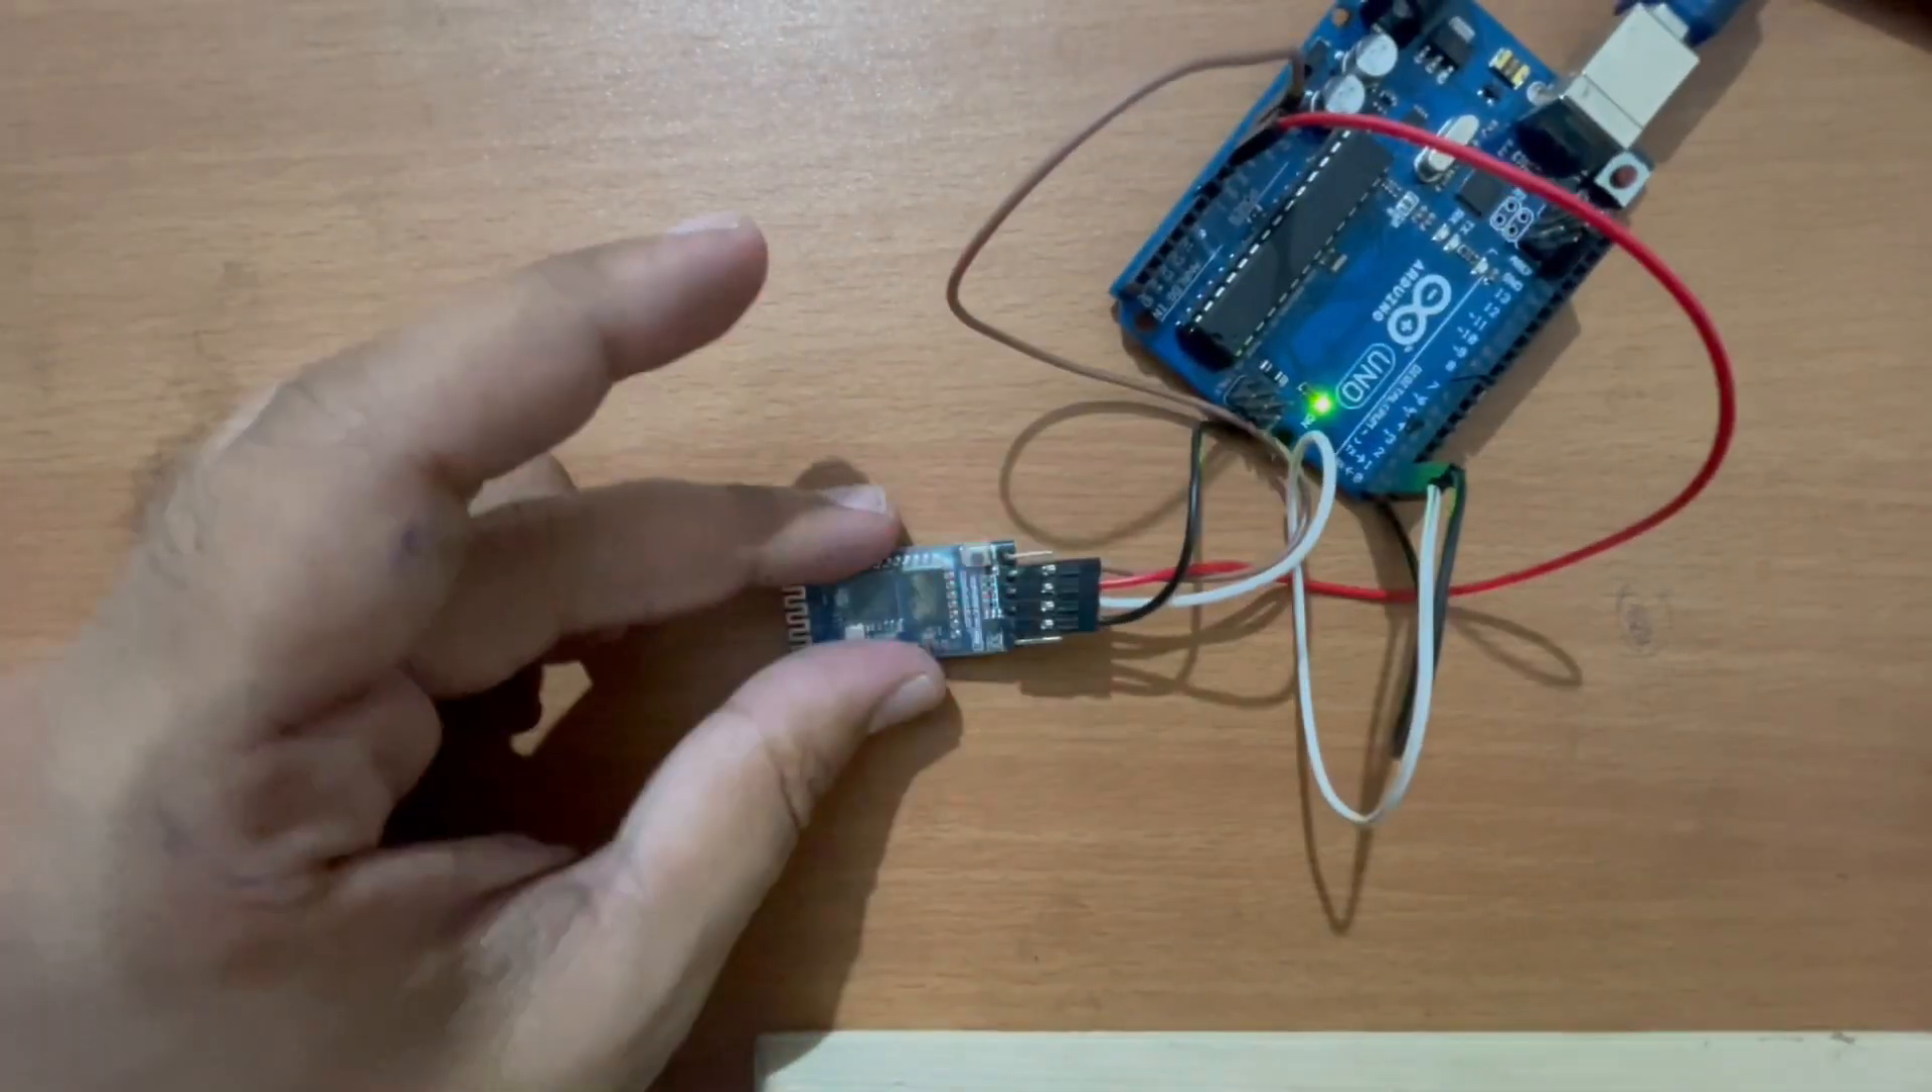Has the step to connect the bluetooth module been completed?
Yes.